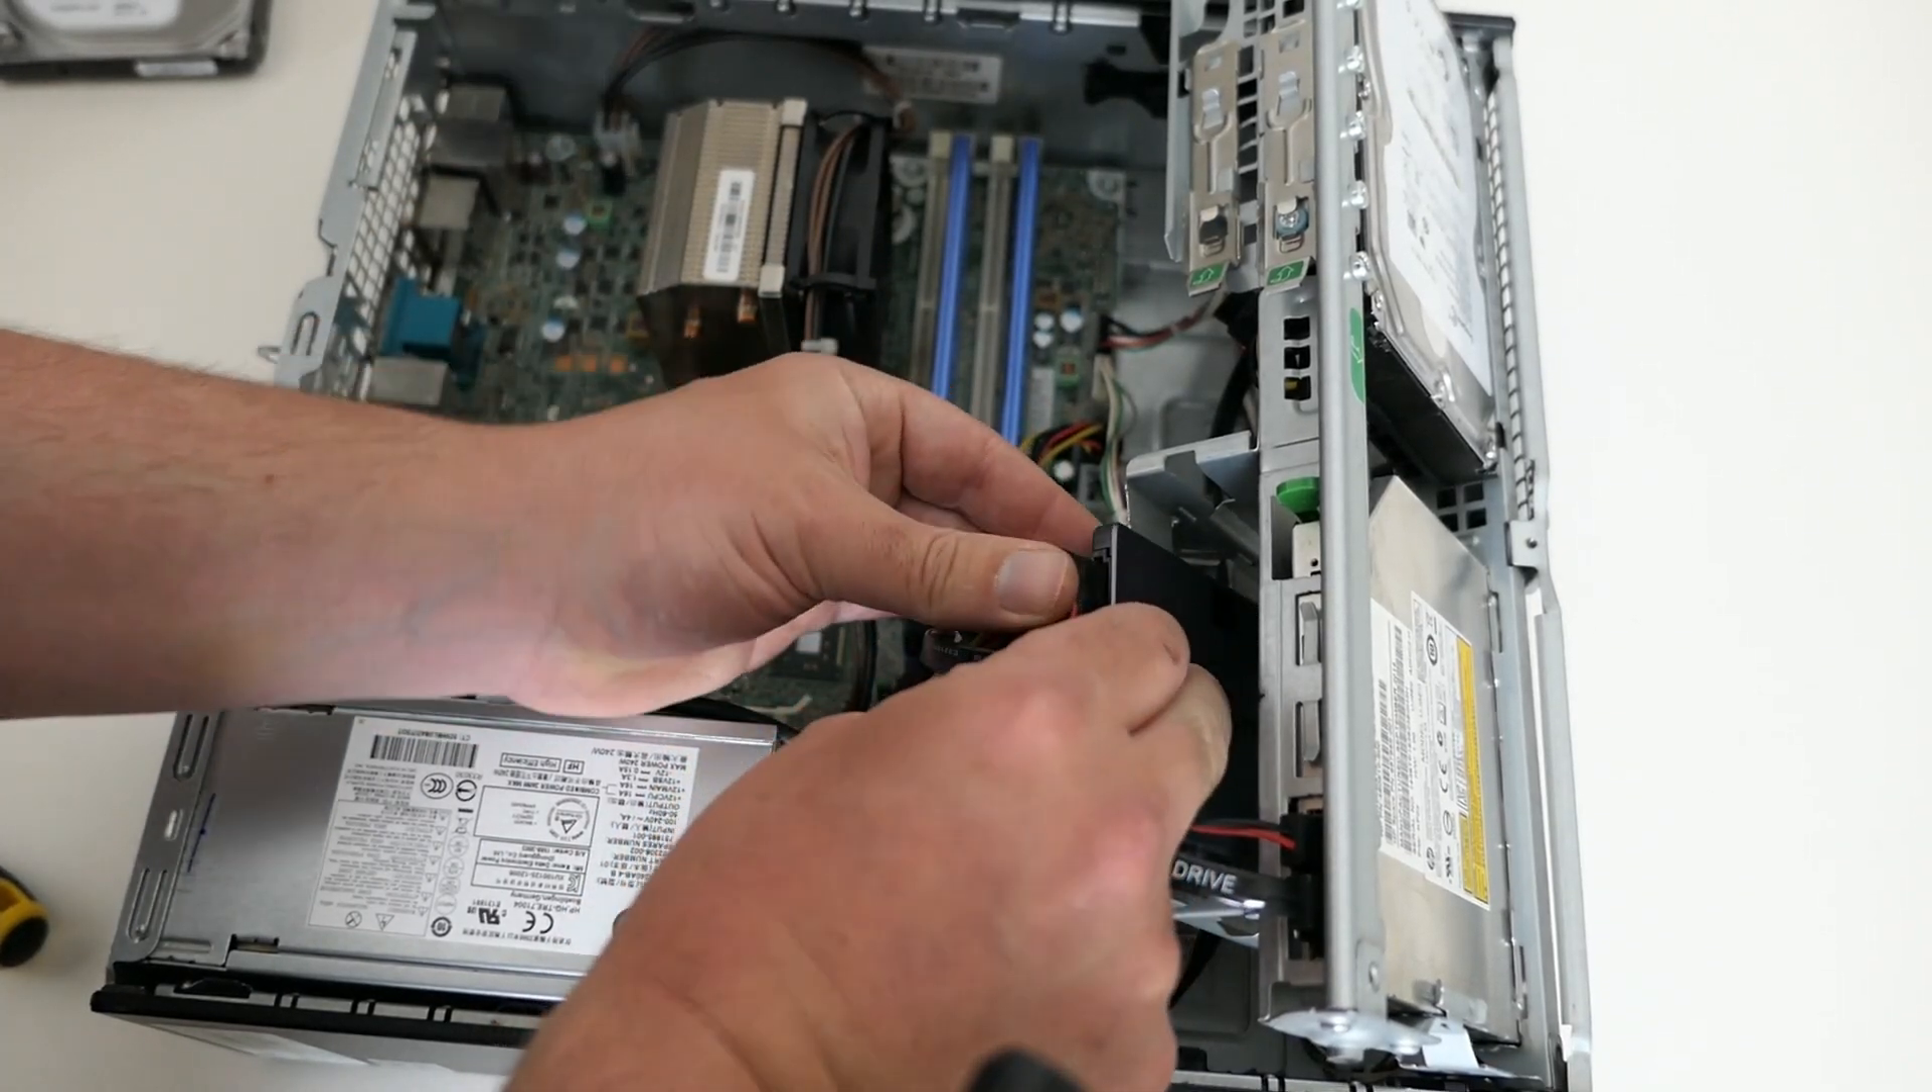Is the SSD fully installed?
No.